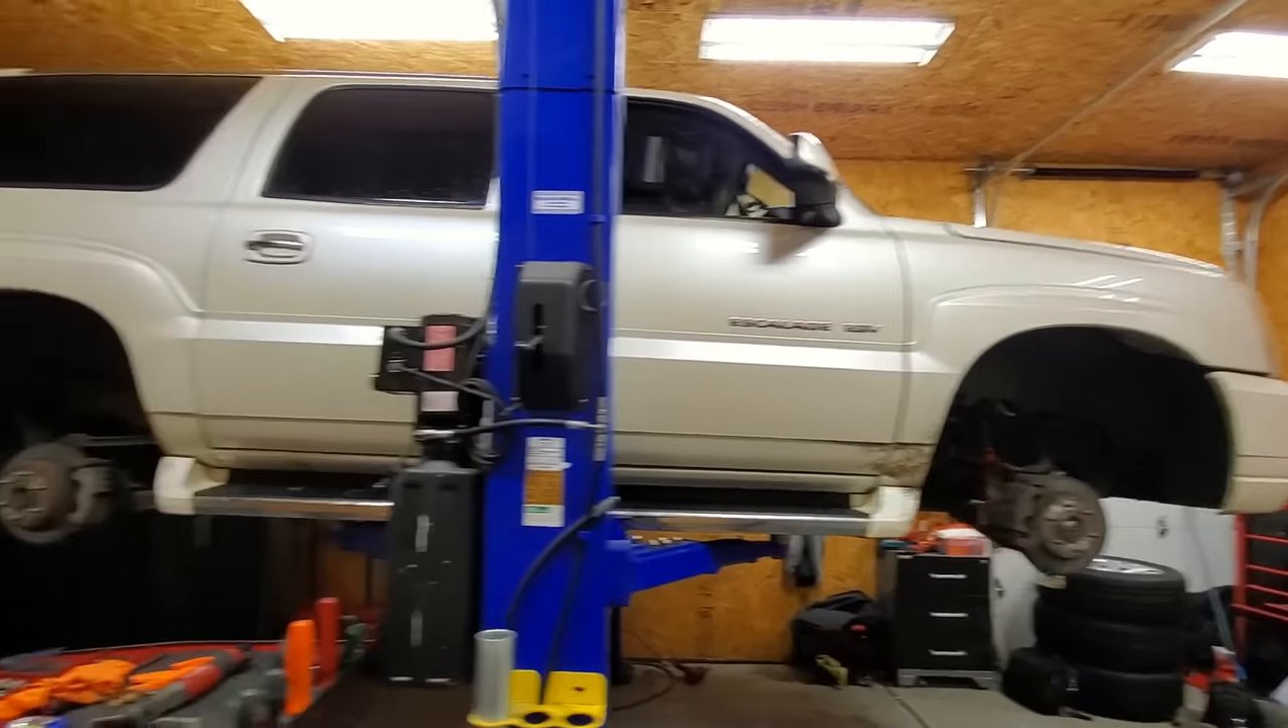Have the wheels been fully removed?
Yes.